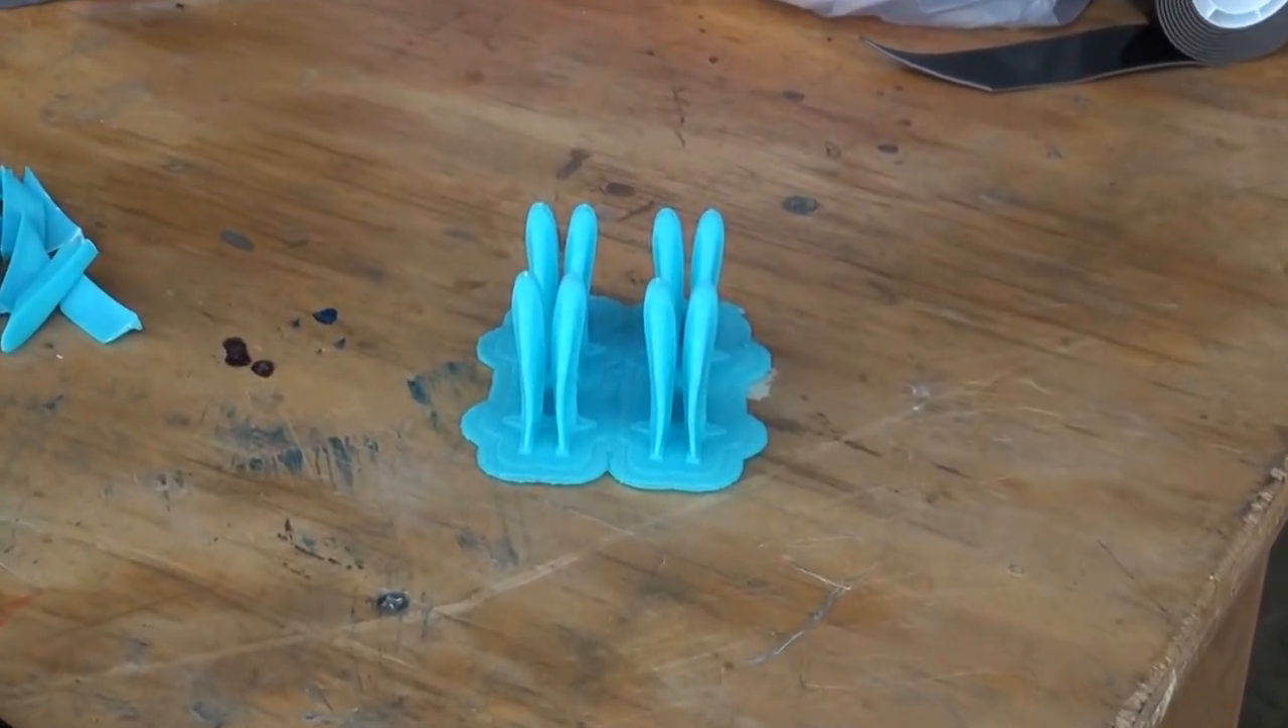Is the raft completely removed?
No.